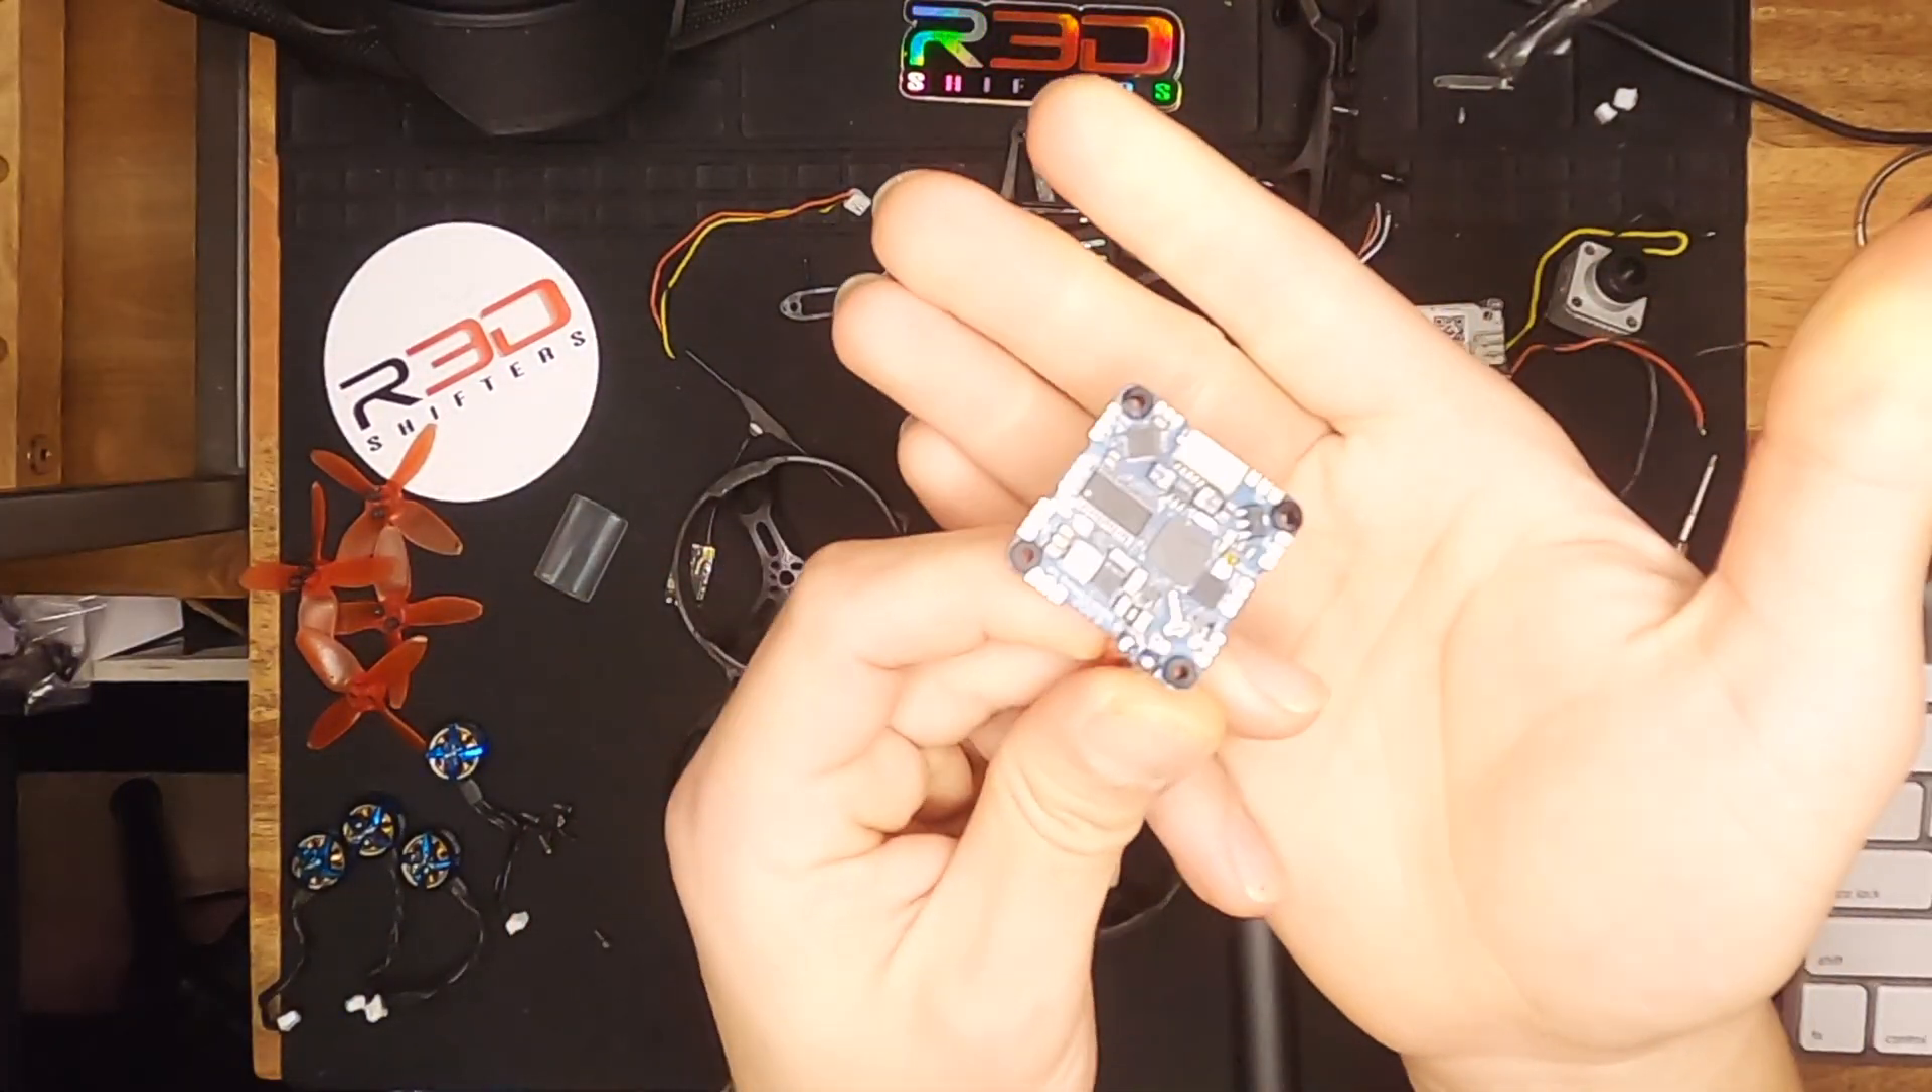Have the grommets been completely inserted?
Yes.